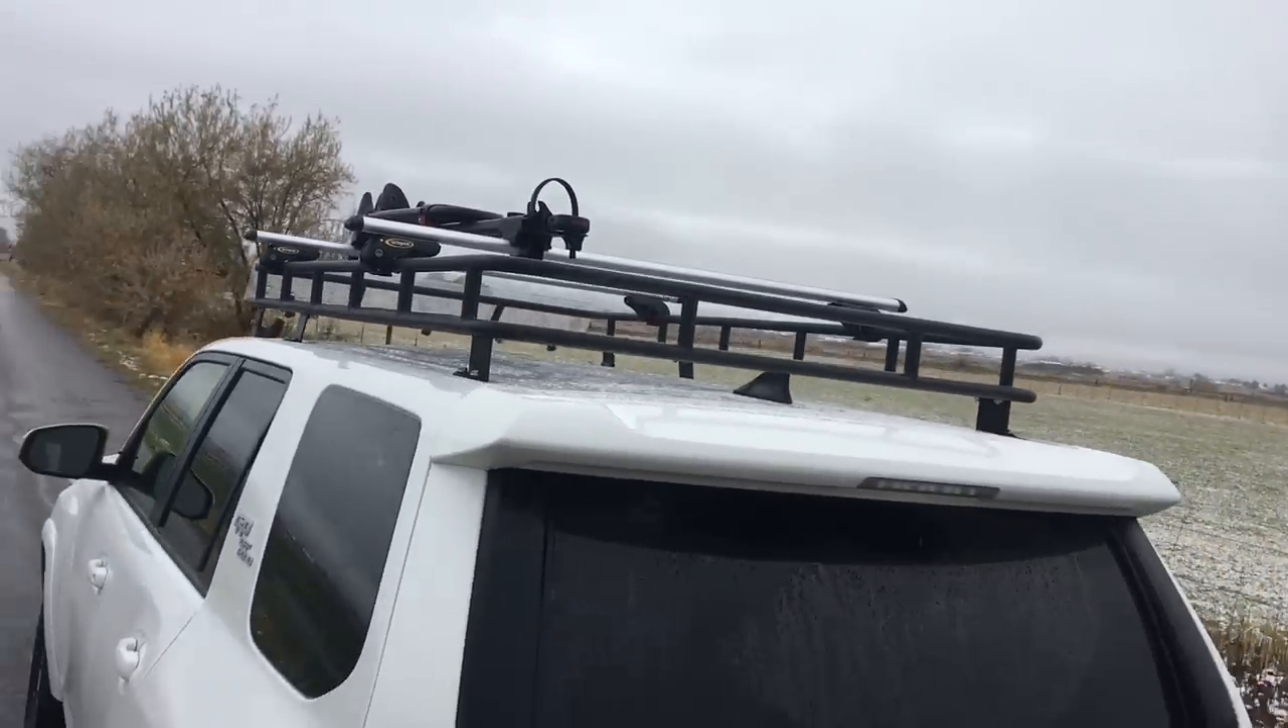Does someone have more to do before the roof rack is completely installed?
No.